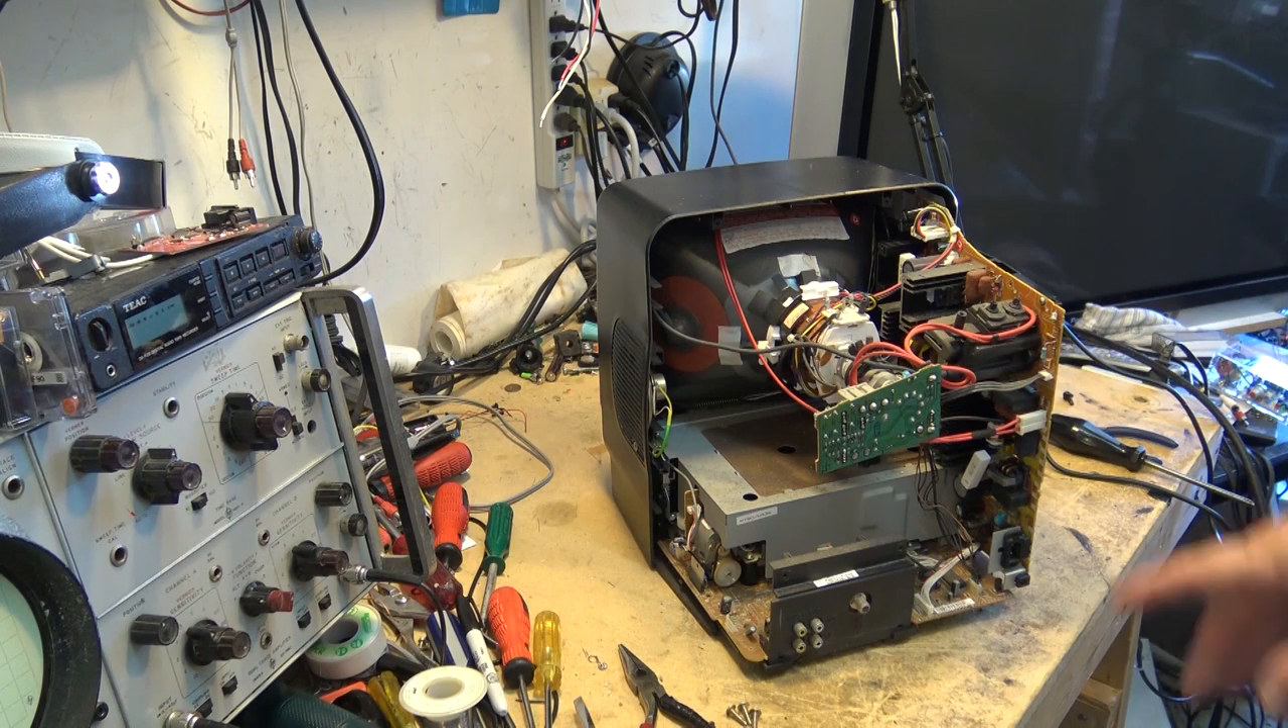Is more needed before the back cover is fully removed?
No.